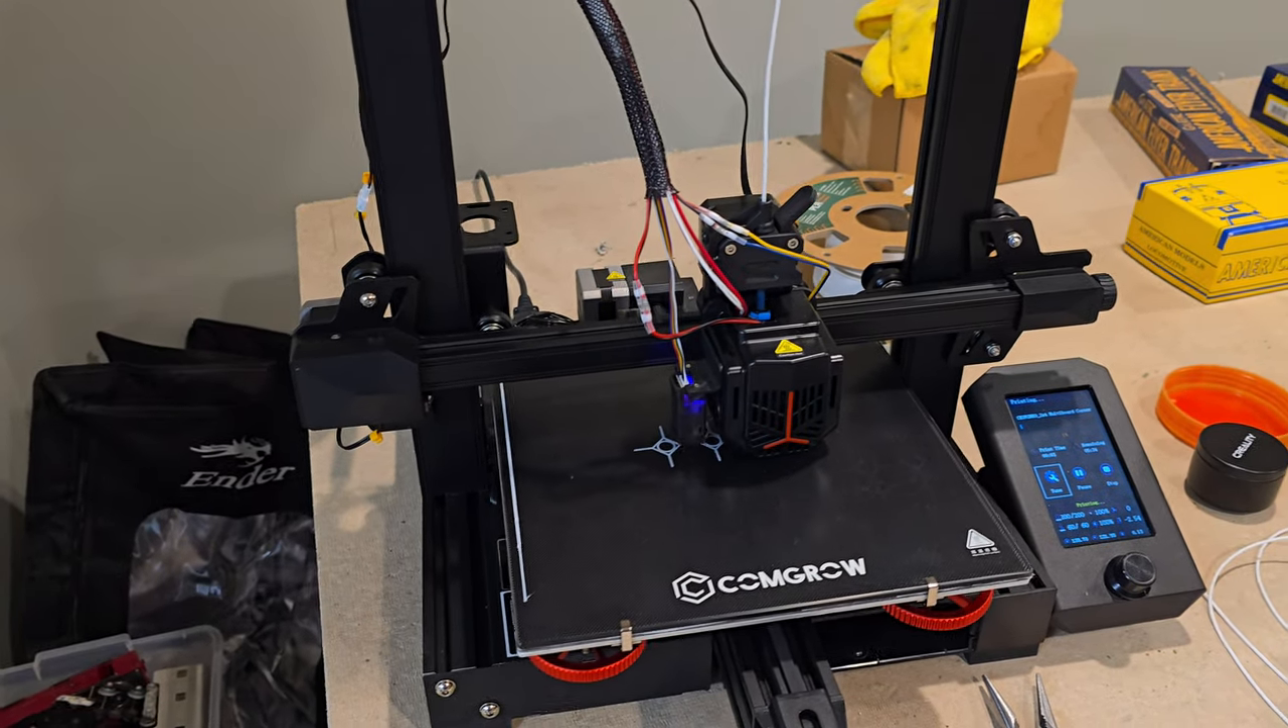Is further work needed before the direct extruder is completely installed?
No.